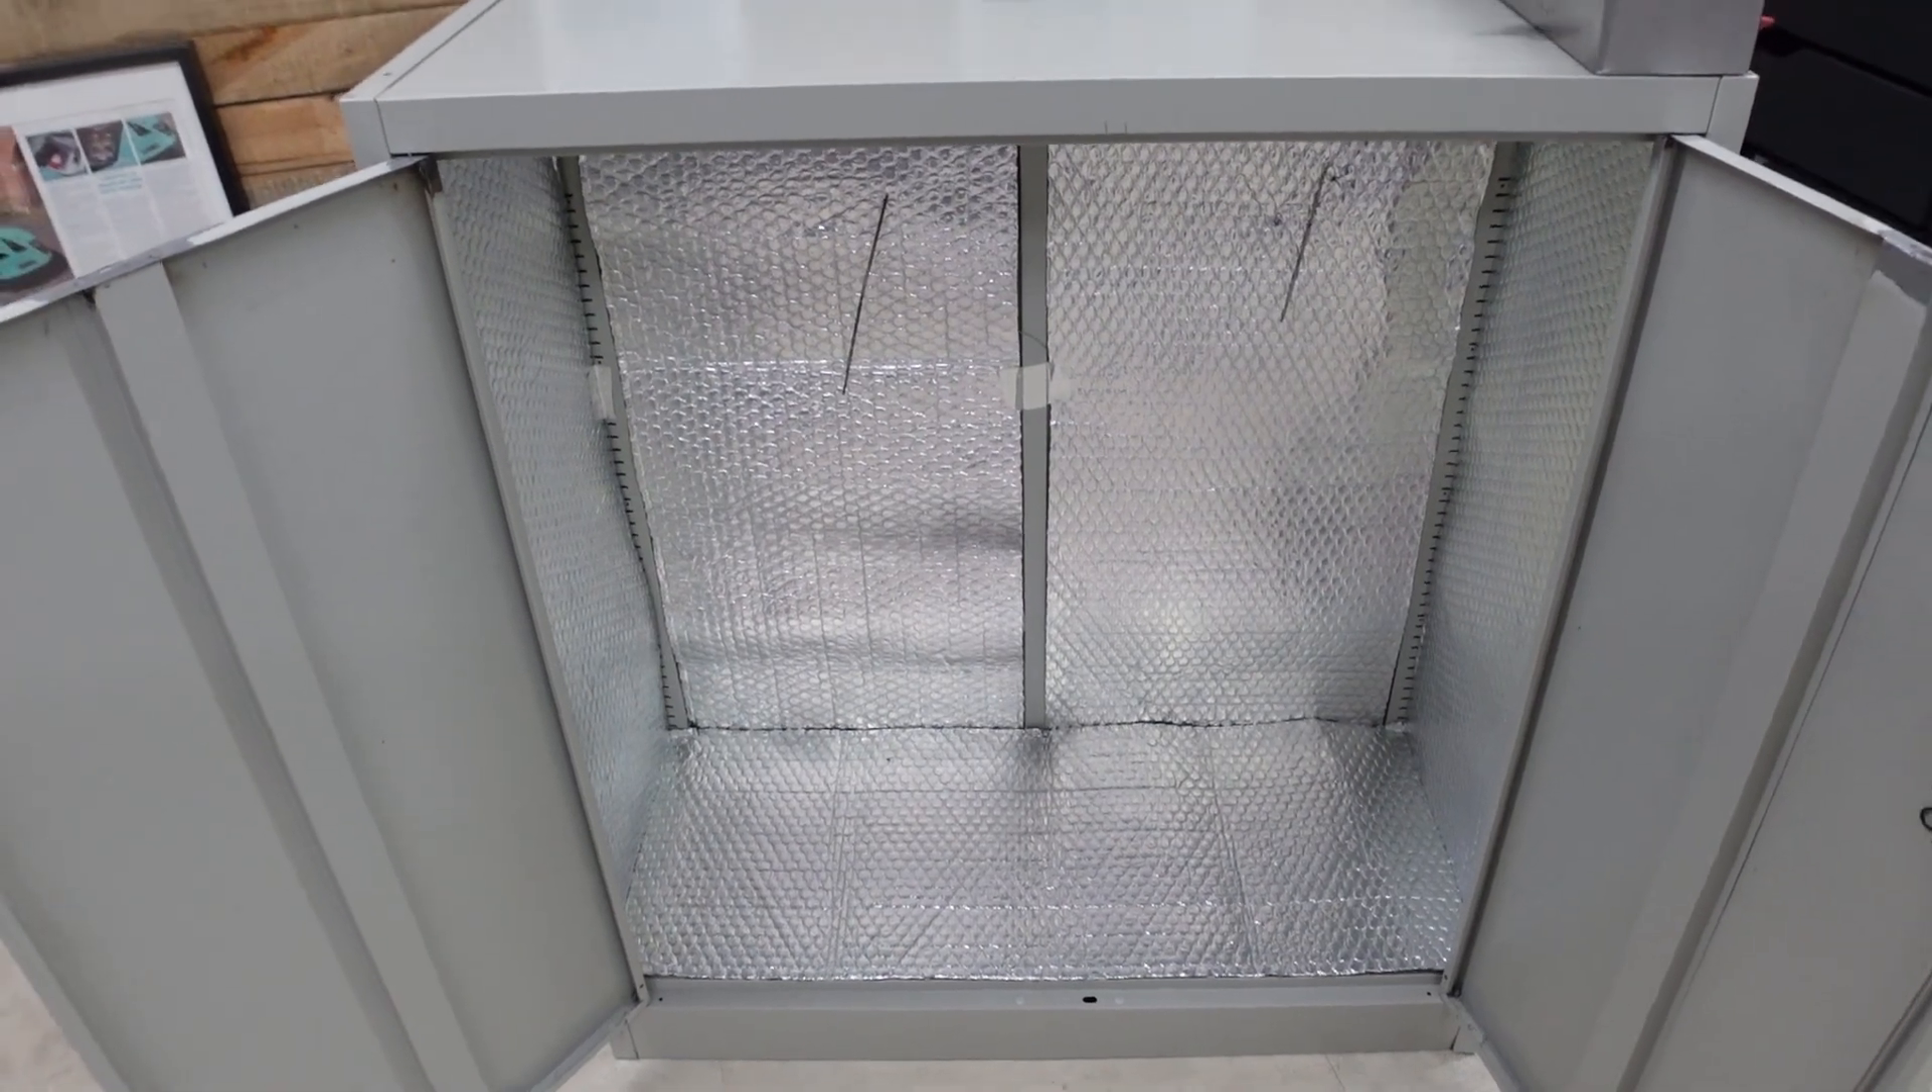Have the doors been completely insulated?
No.